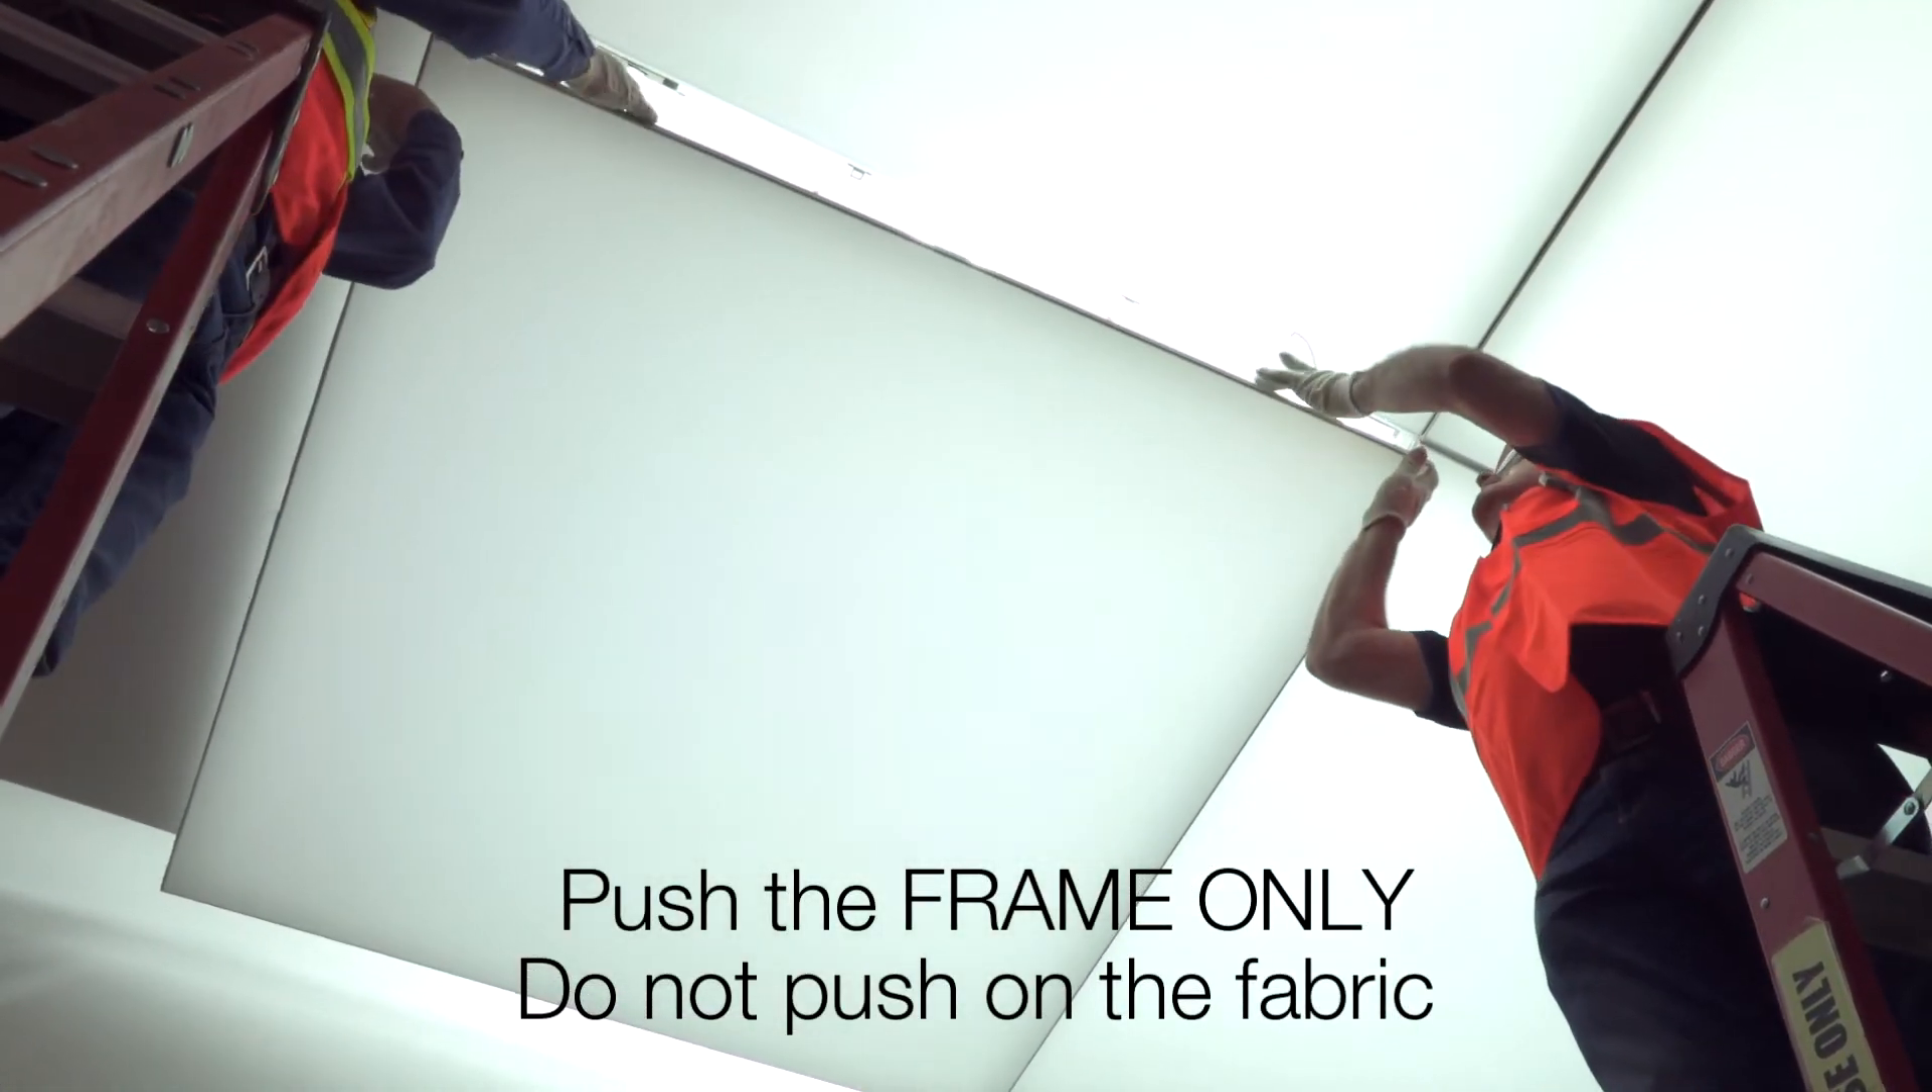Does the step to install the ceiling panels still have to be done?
Yes.